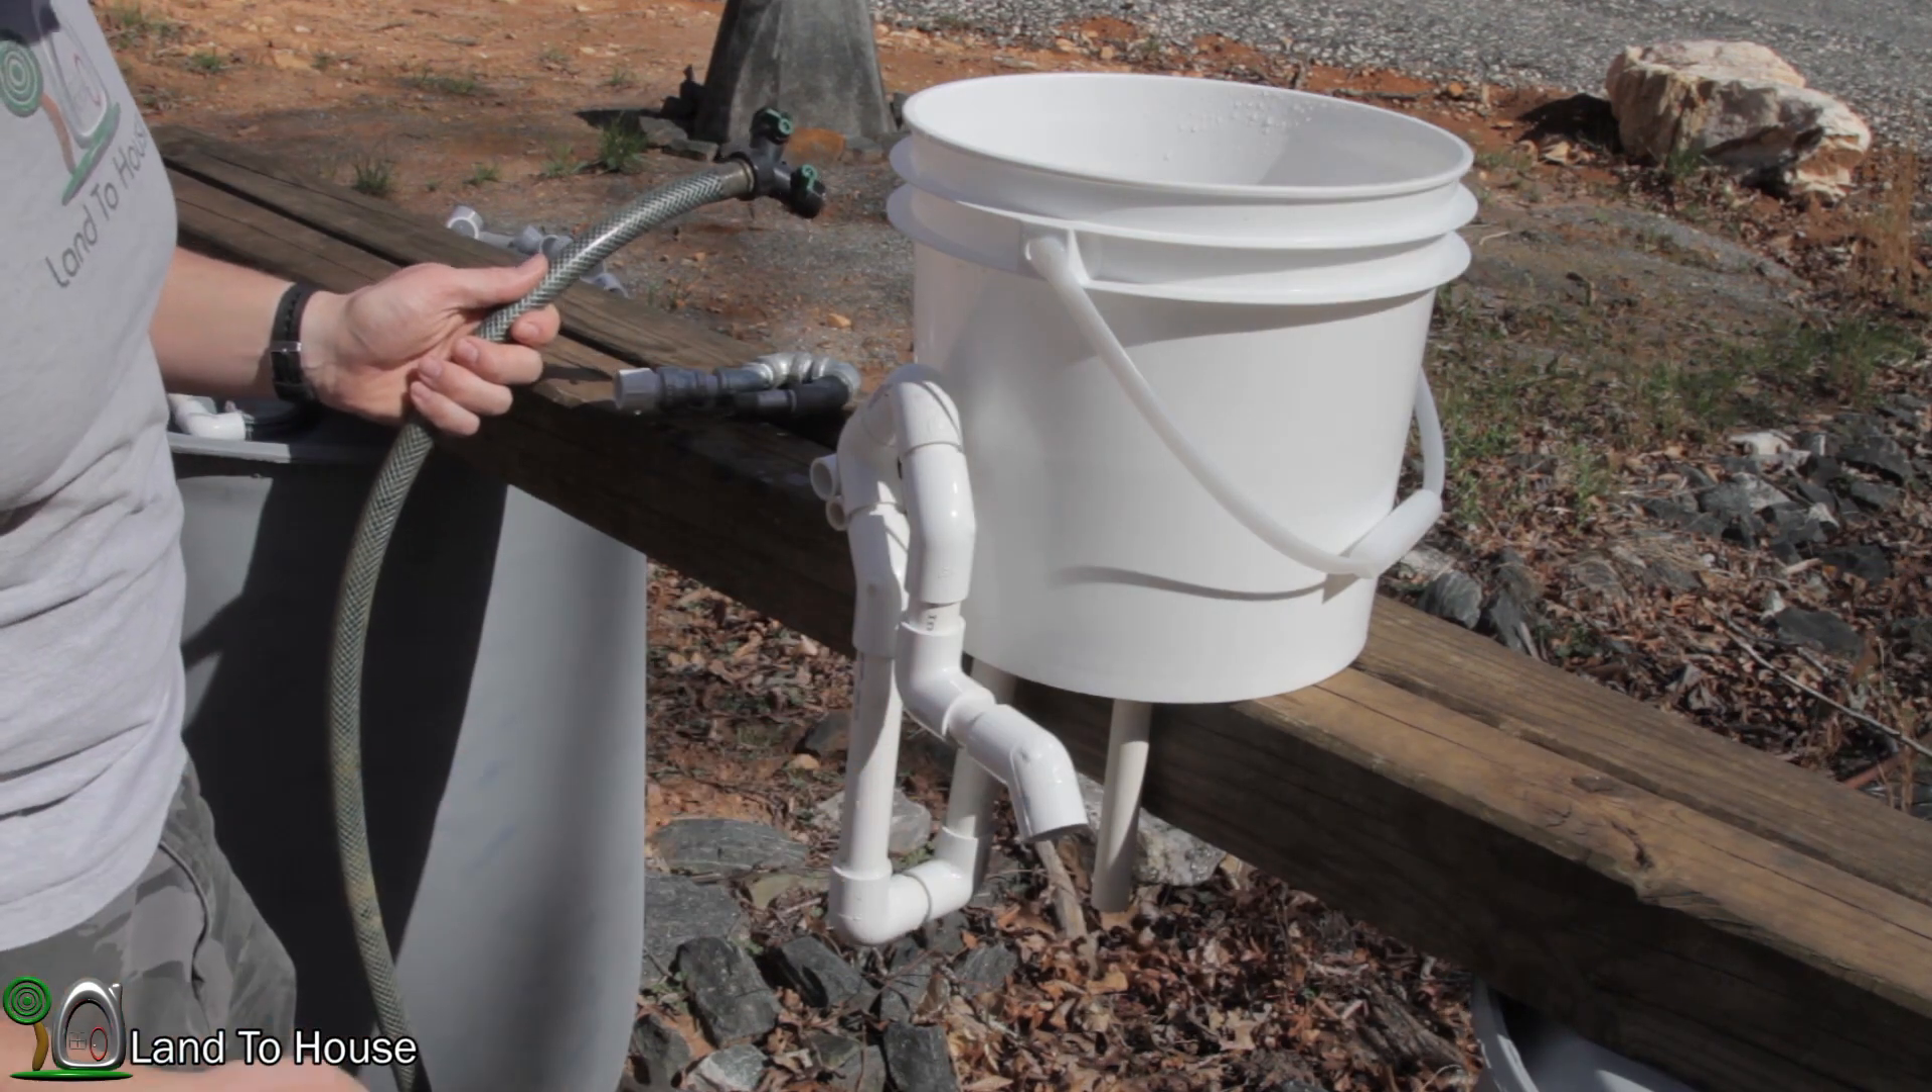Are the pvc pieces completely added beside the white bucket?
Yes.